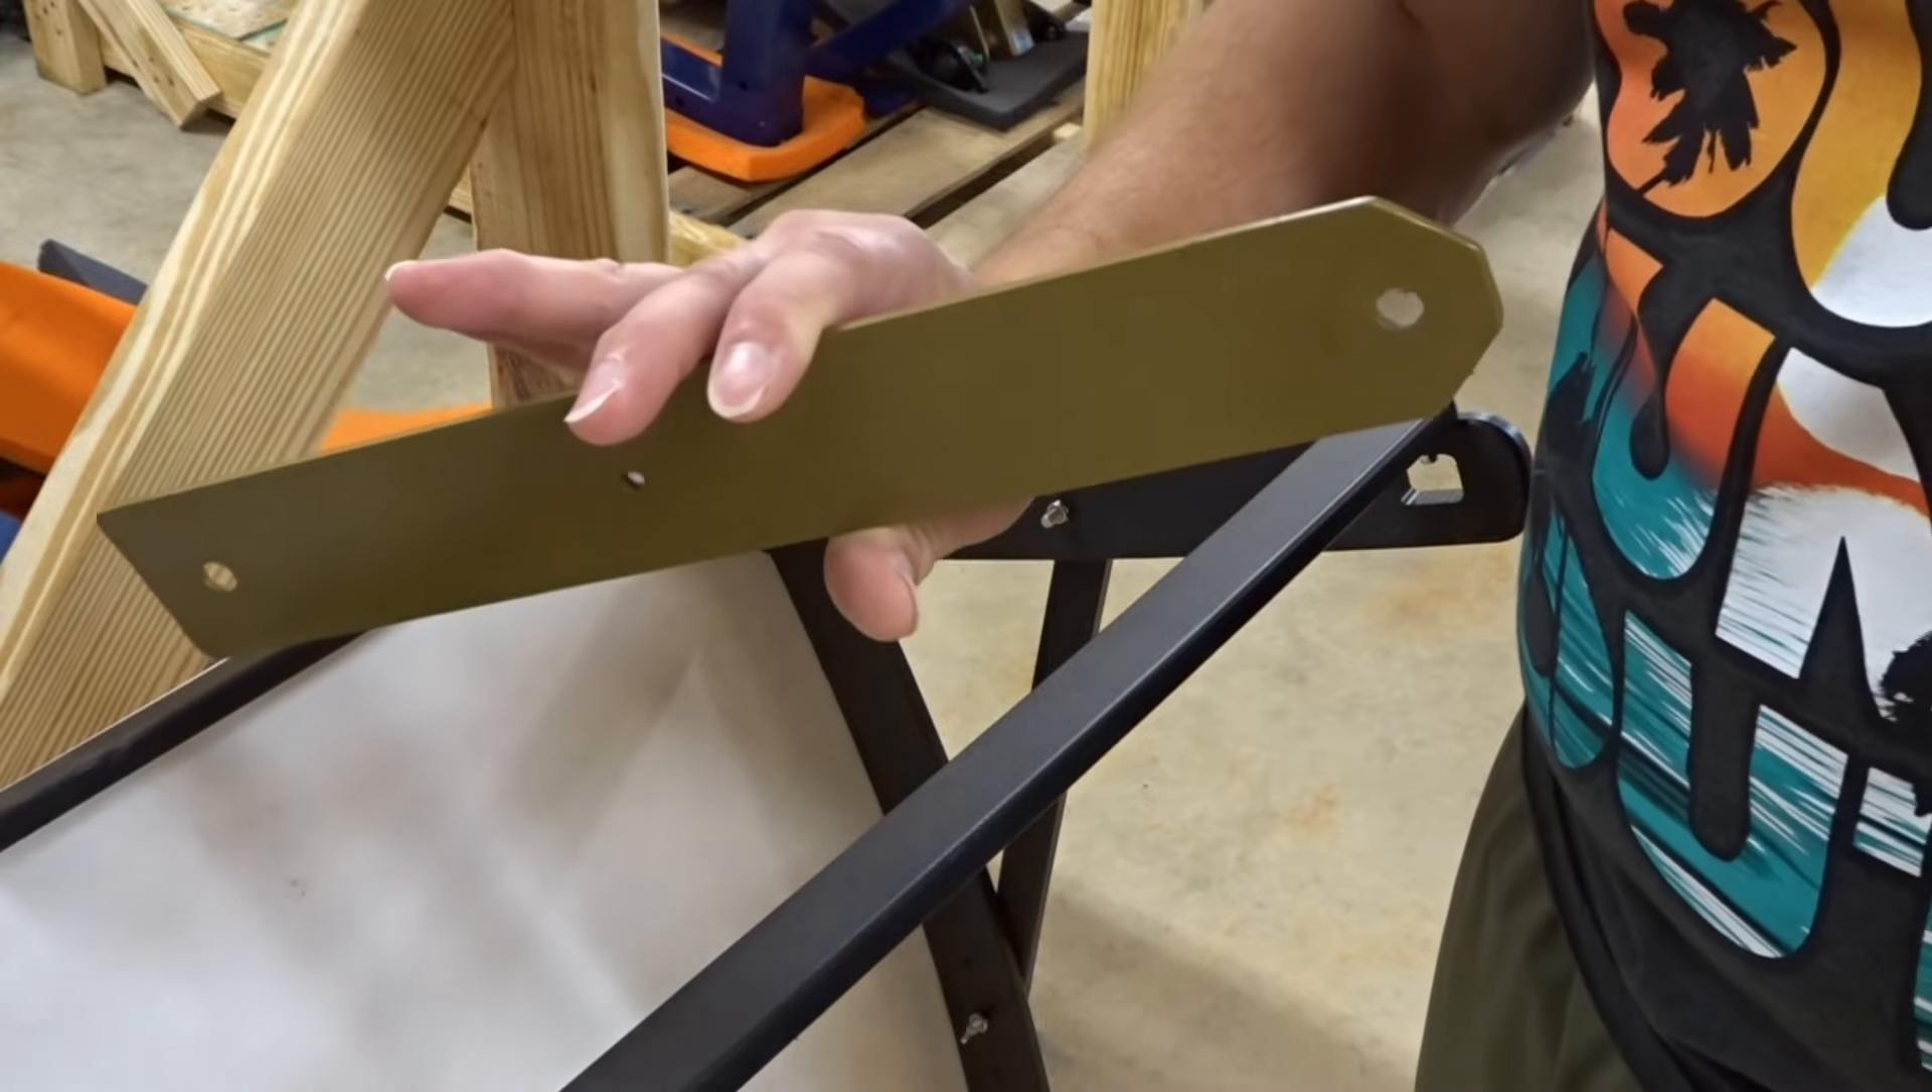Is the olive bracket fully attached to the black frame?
No.